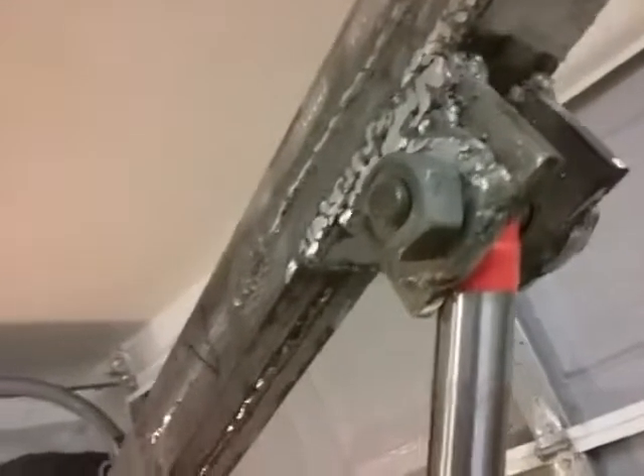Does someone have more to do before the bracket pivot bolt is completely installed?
No.